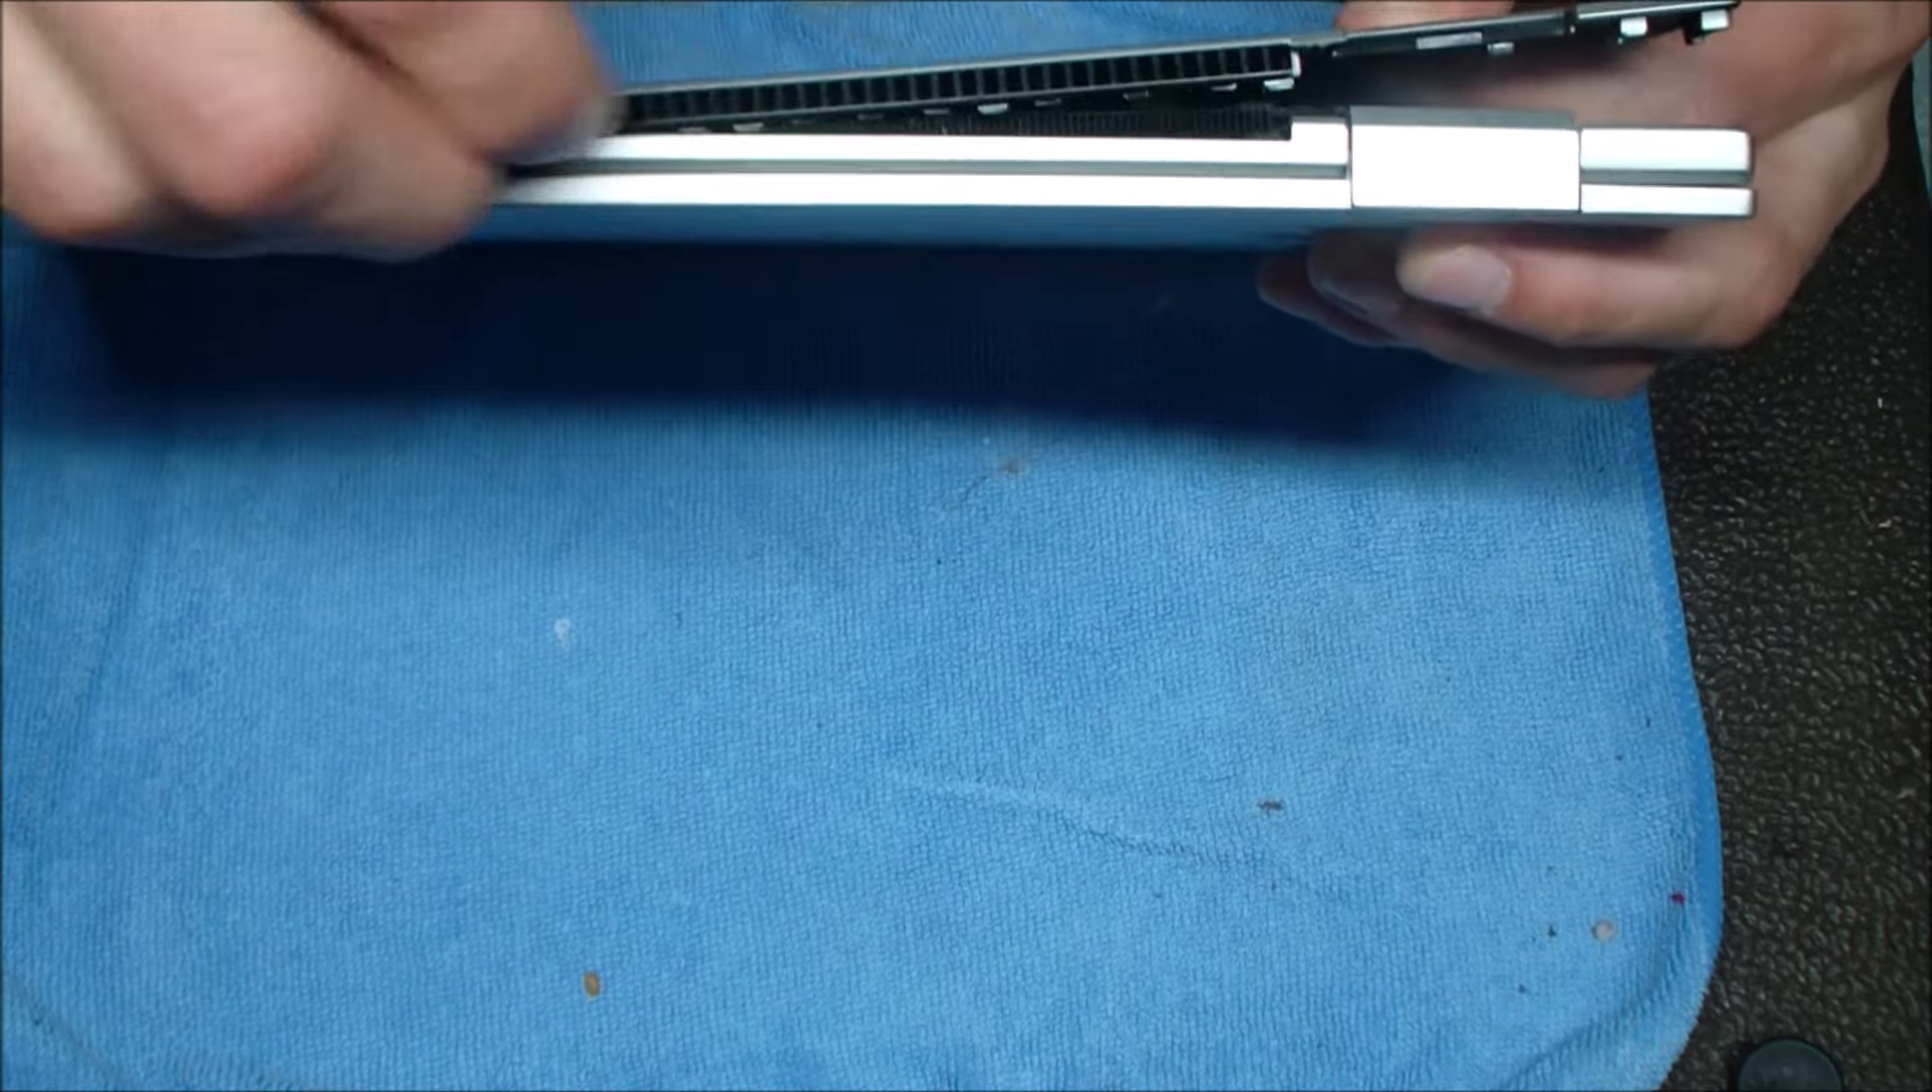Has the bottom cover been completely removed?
No.